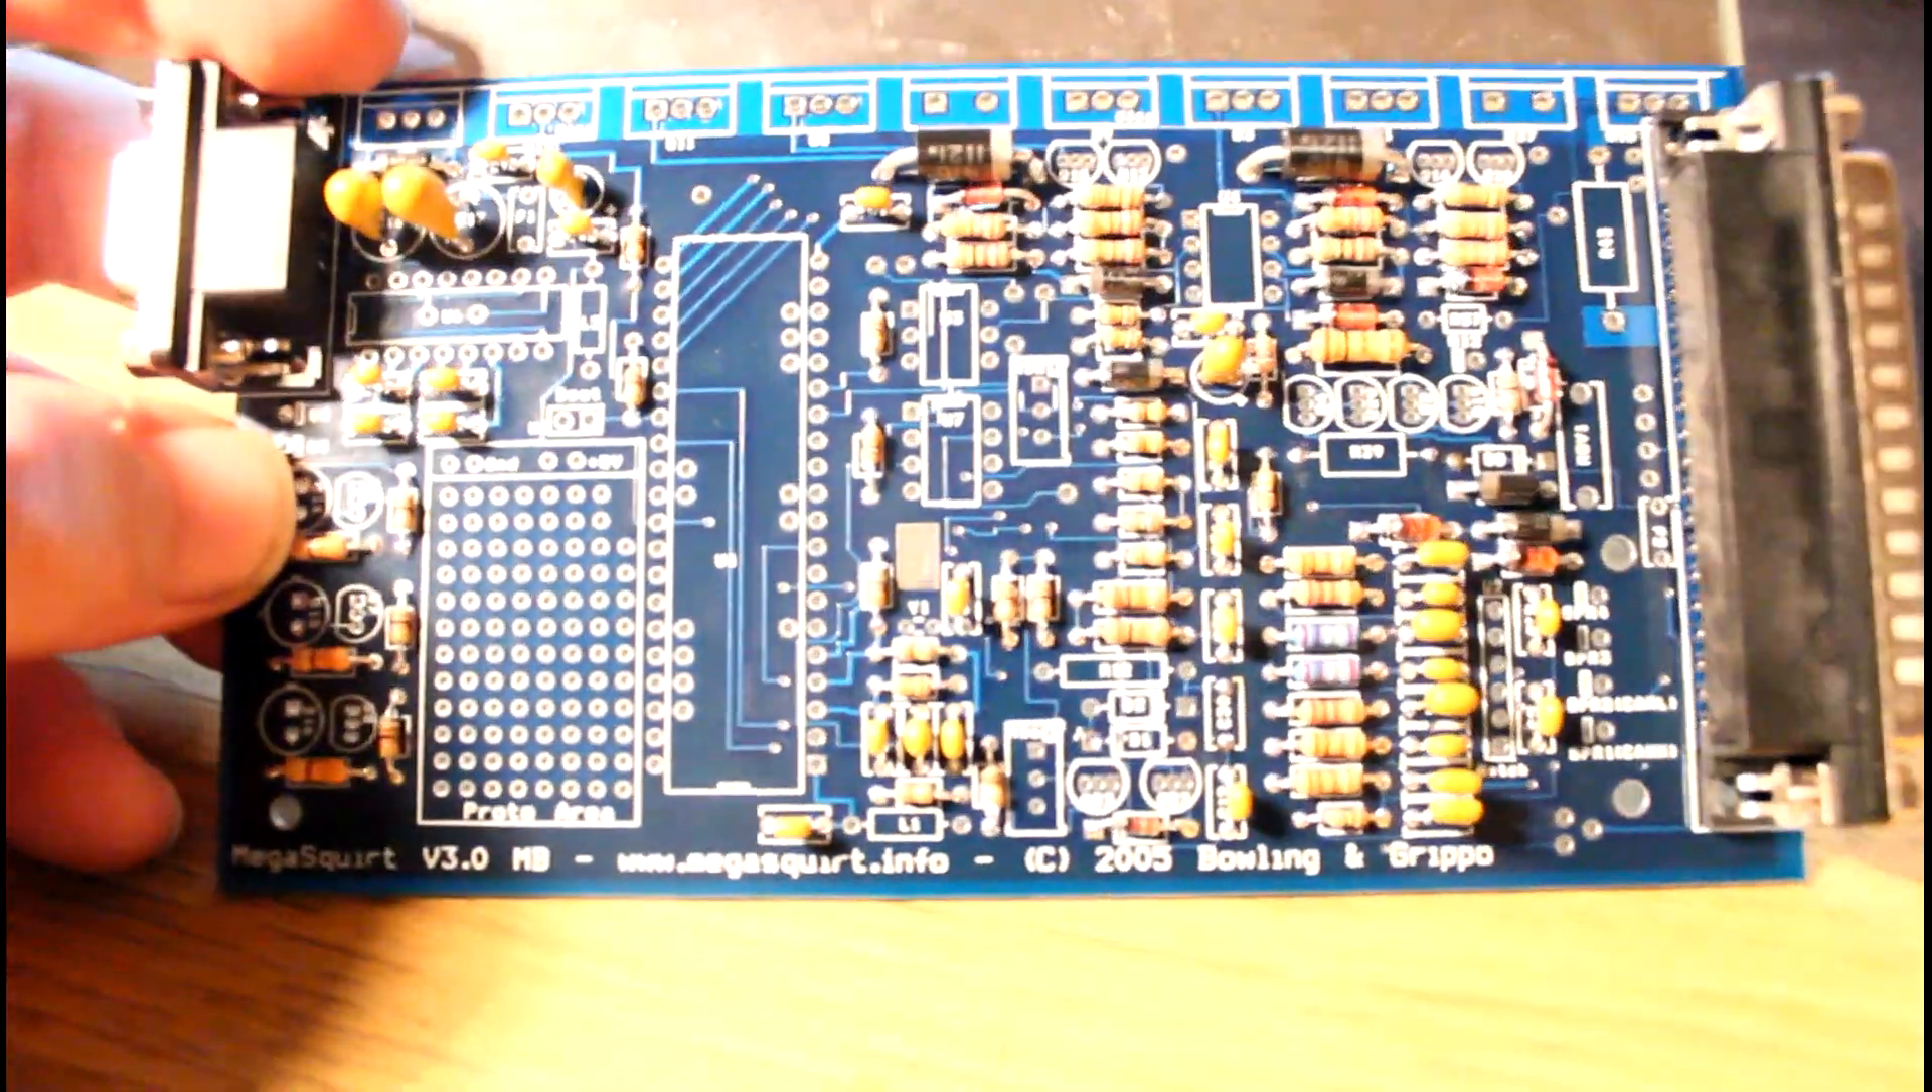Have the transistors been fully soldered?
No.